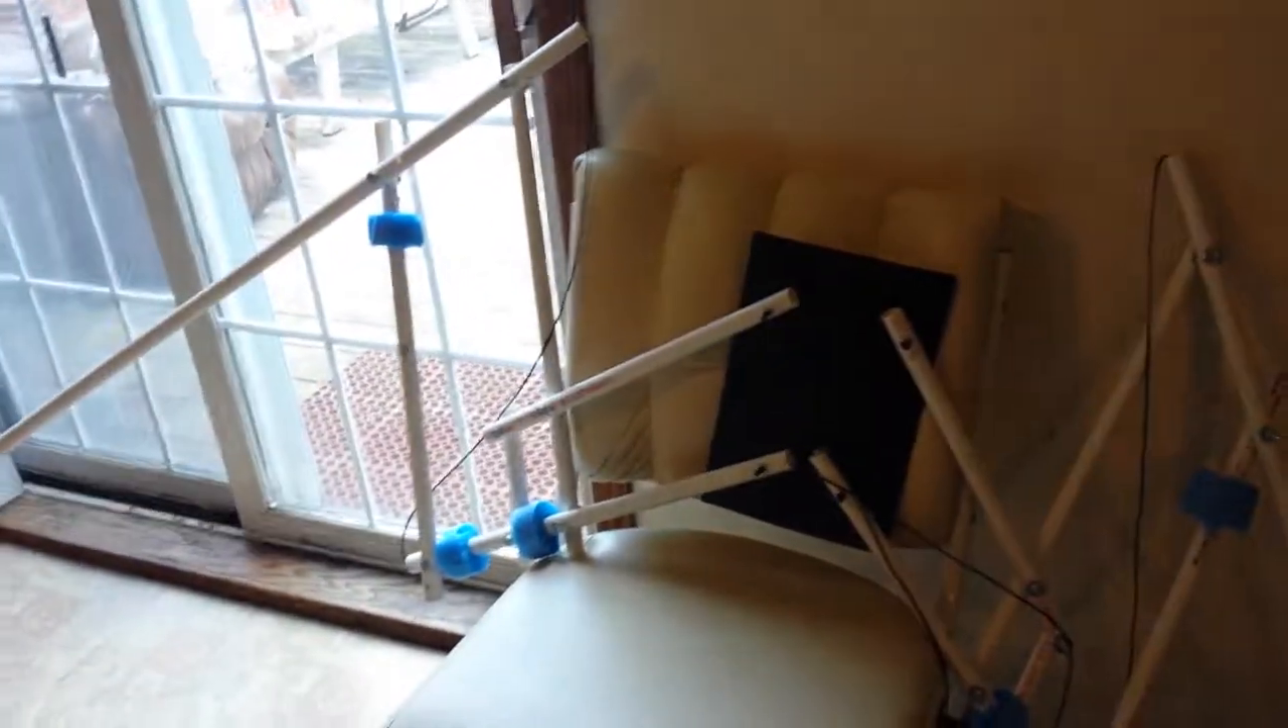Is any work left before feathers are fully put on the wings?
Yes.